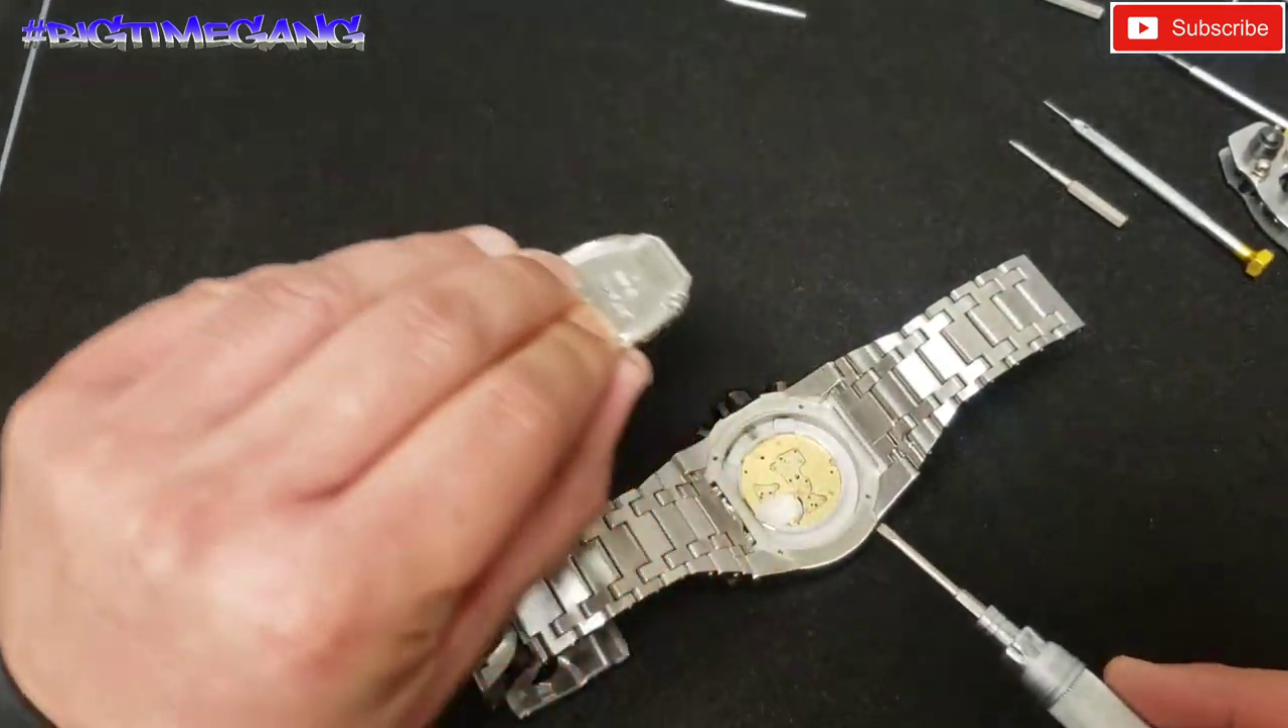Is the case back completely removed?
Yes.